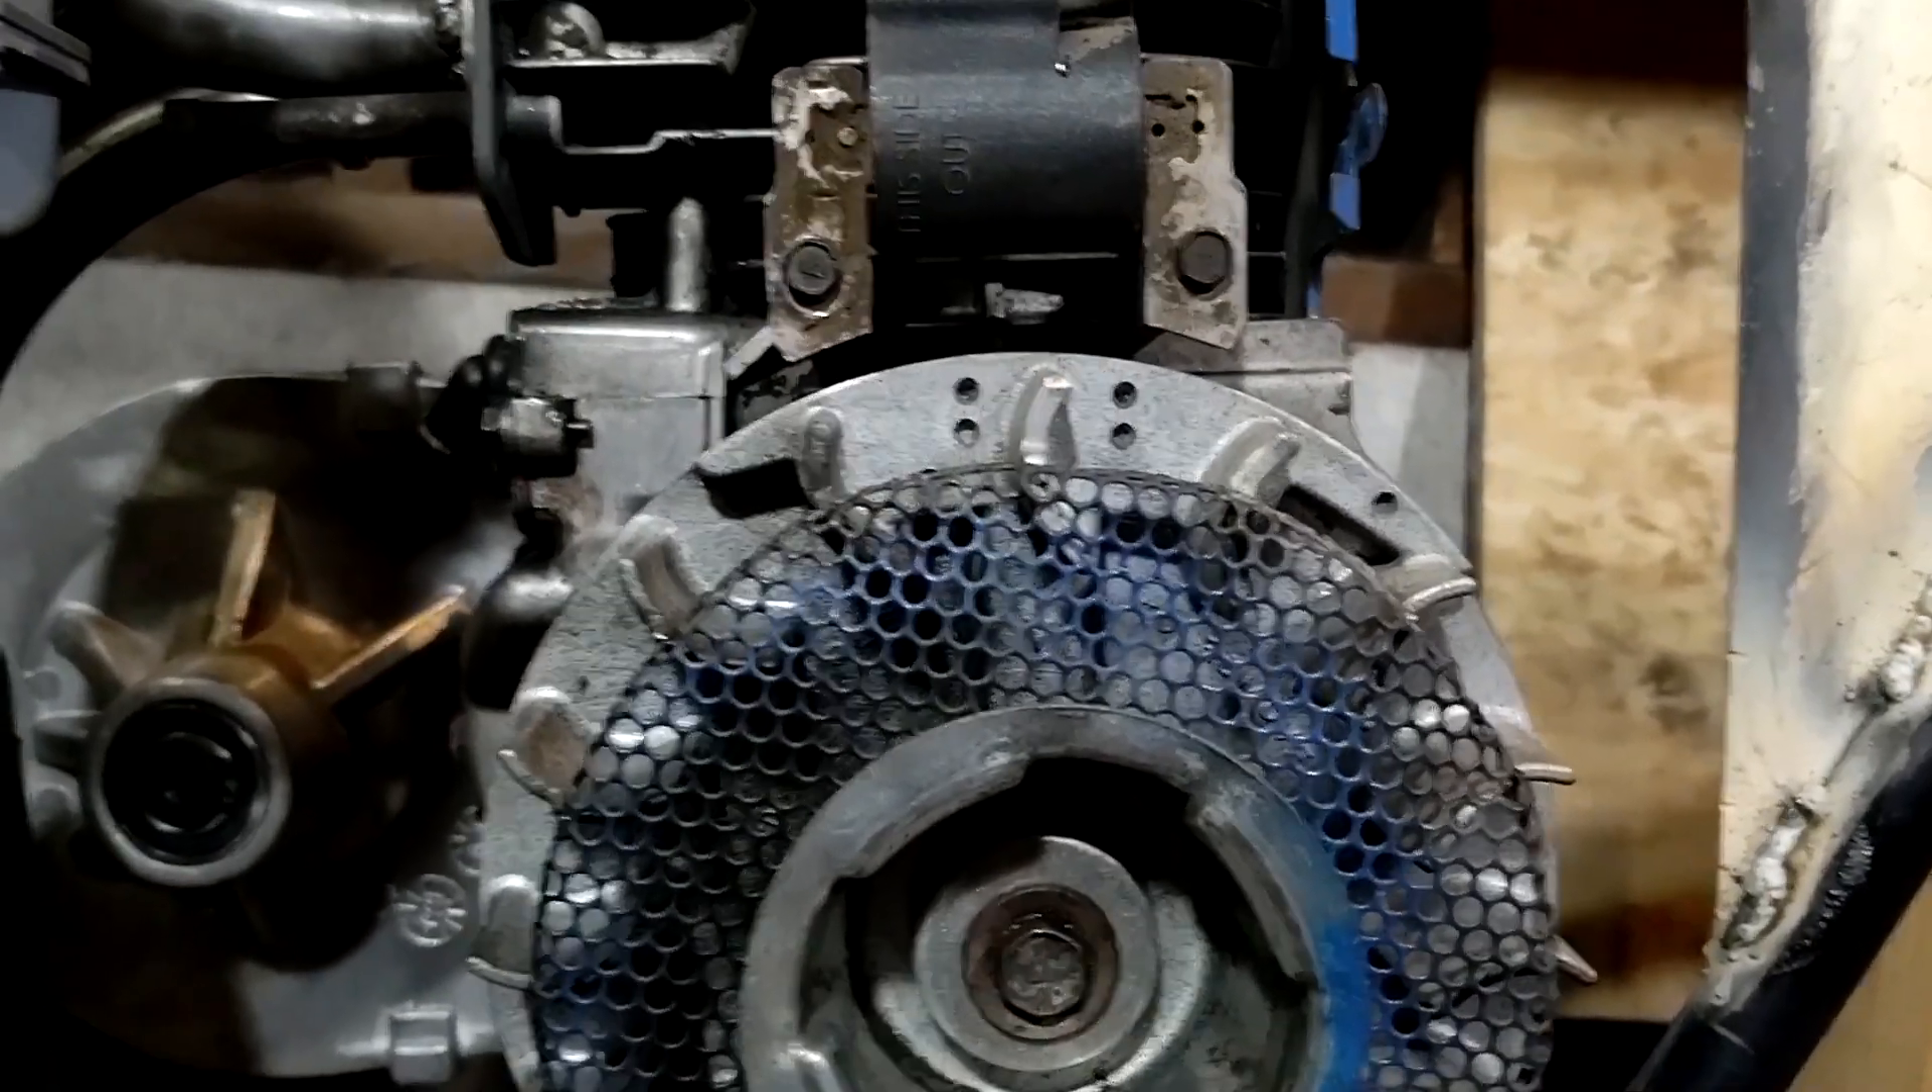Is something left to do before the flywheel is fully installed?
No.